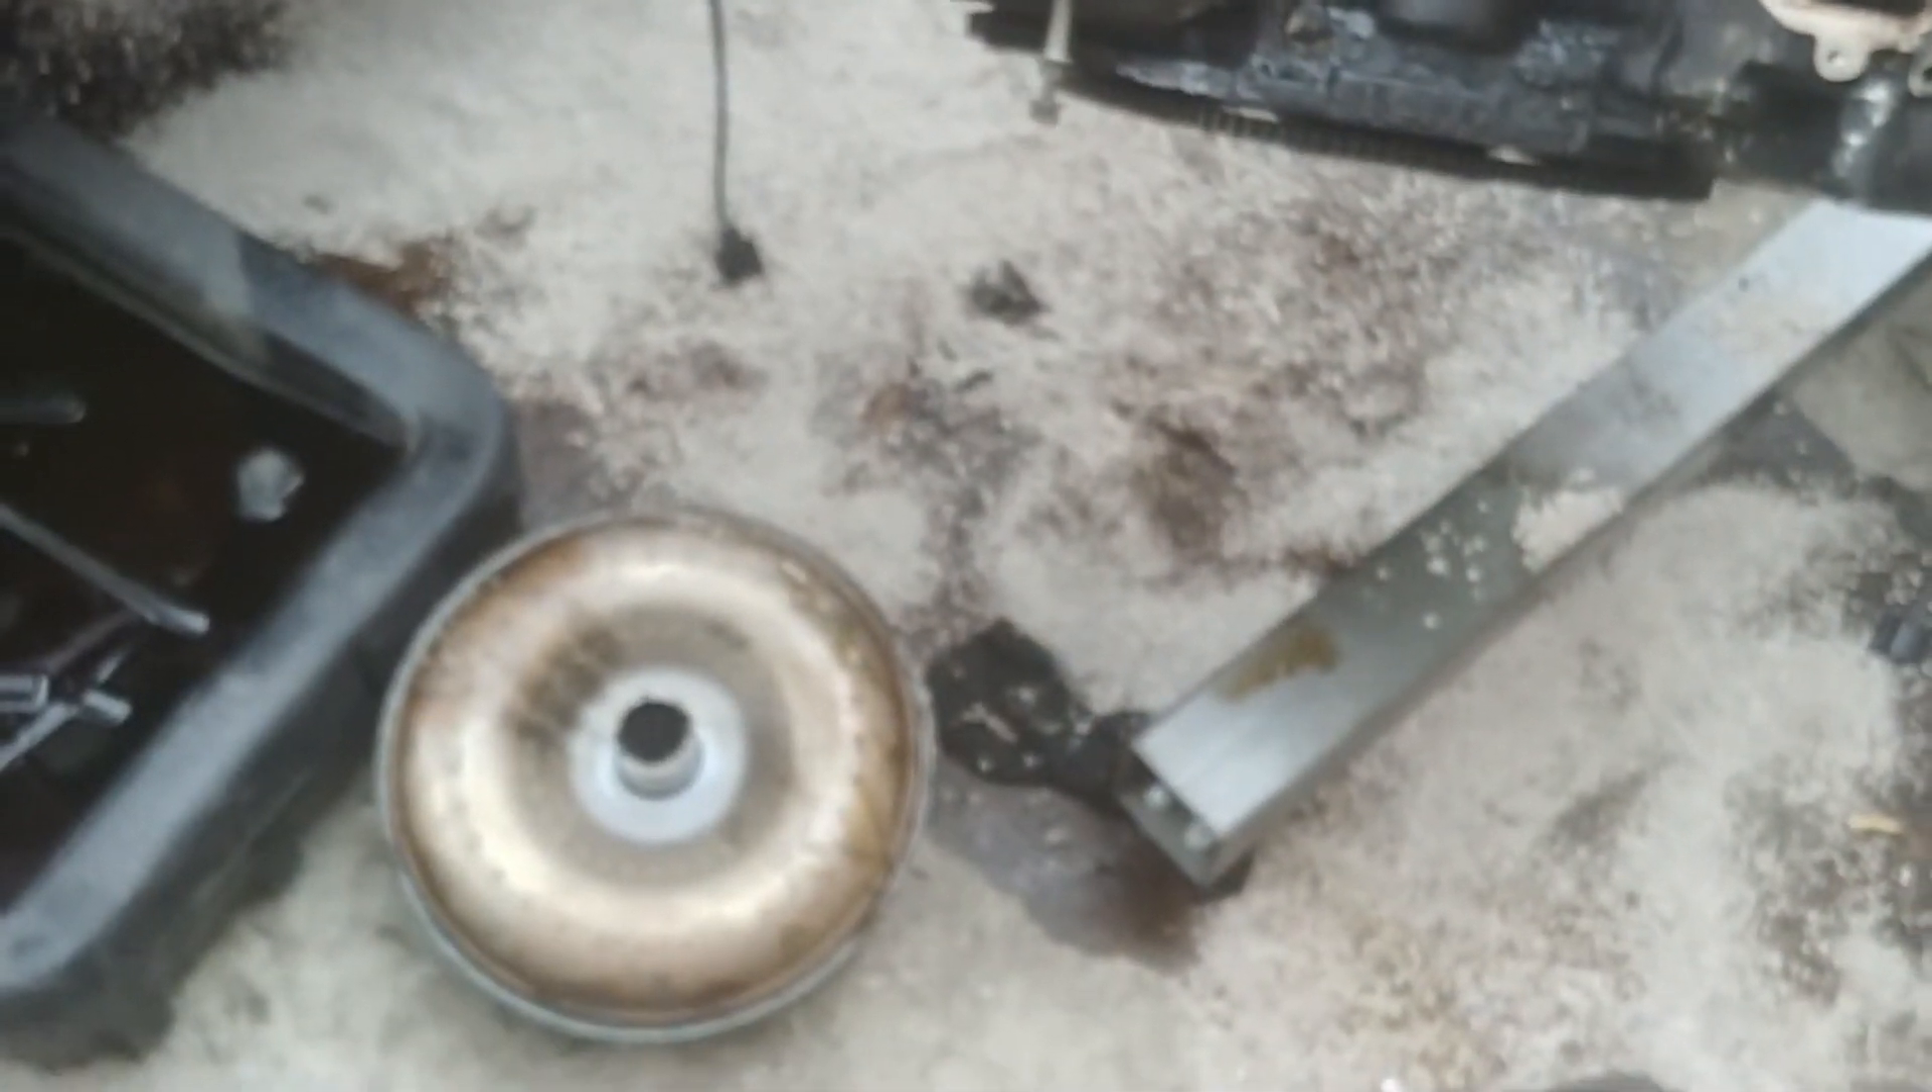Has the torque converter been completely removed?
Yes.